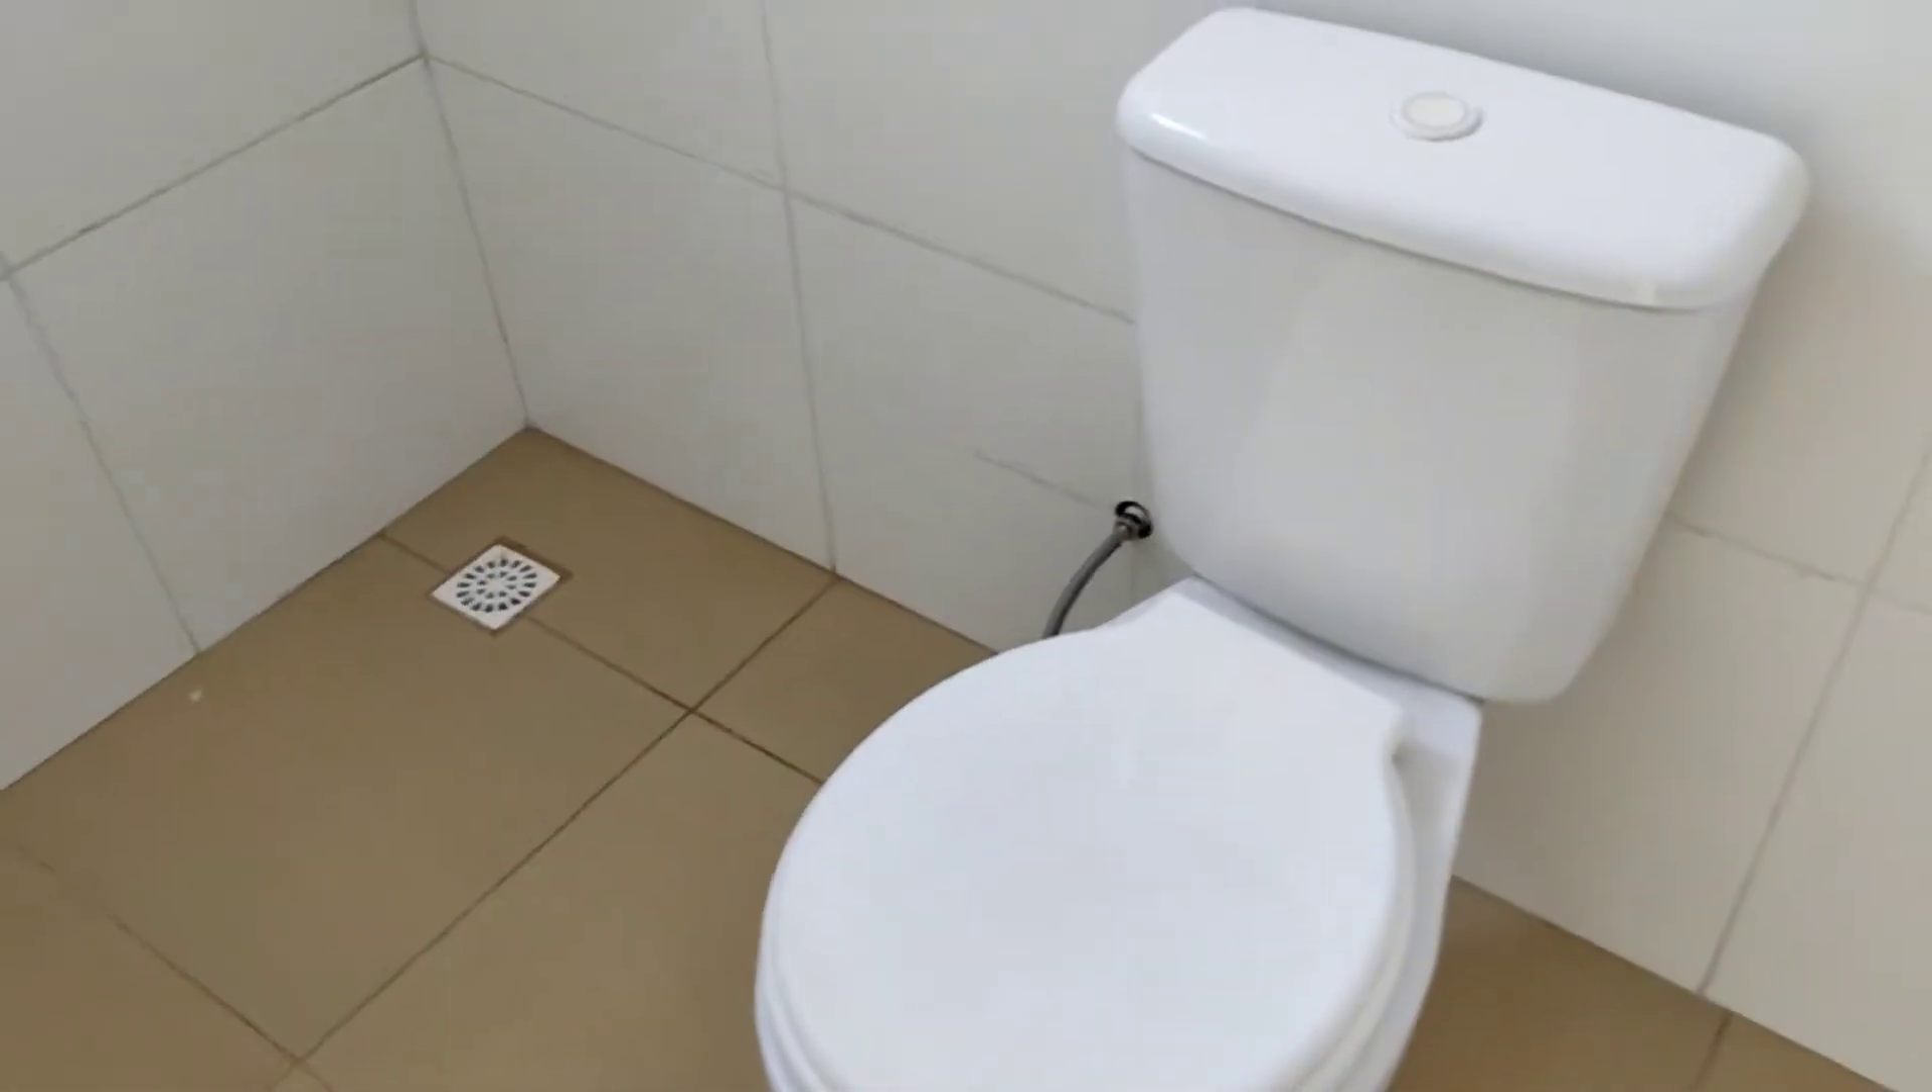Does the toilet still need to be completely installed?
No.